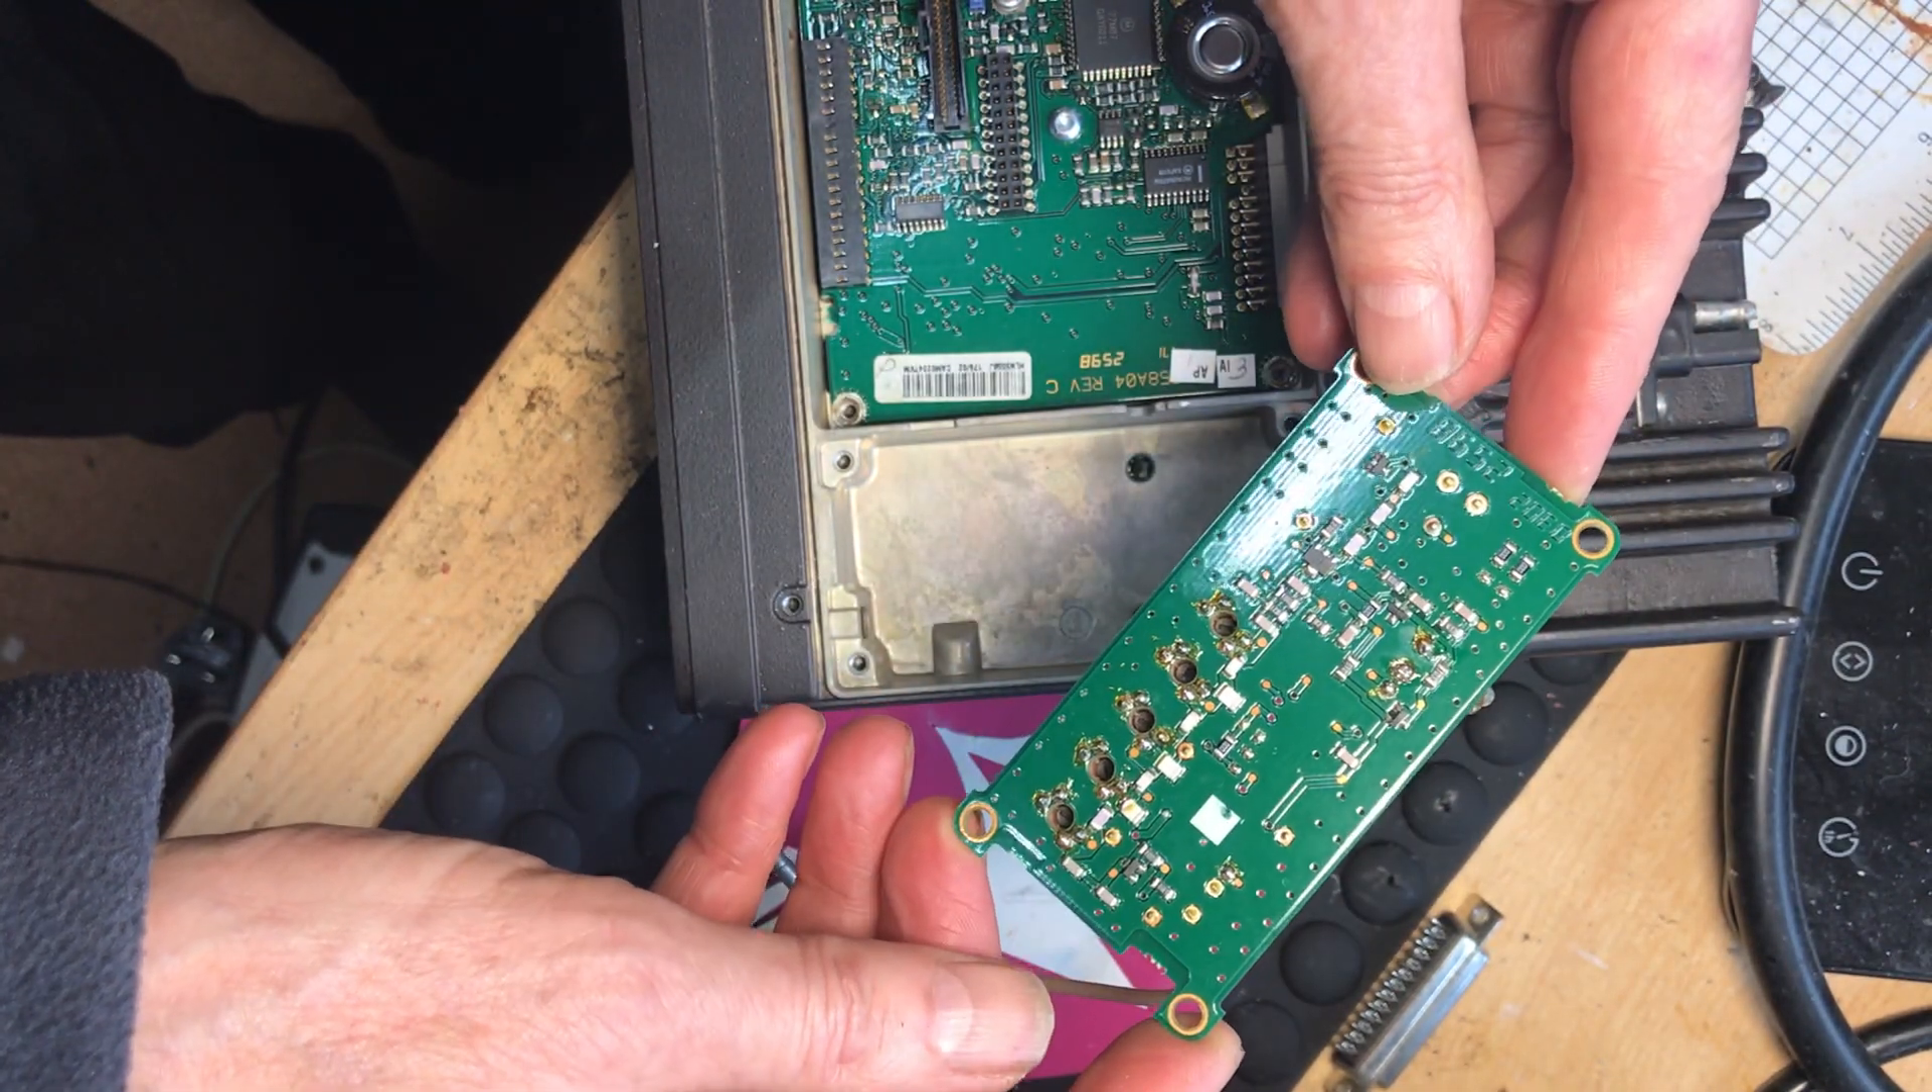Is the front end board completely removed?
Yes.